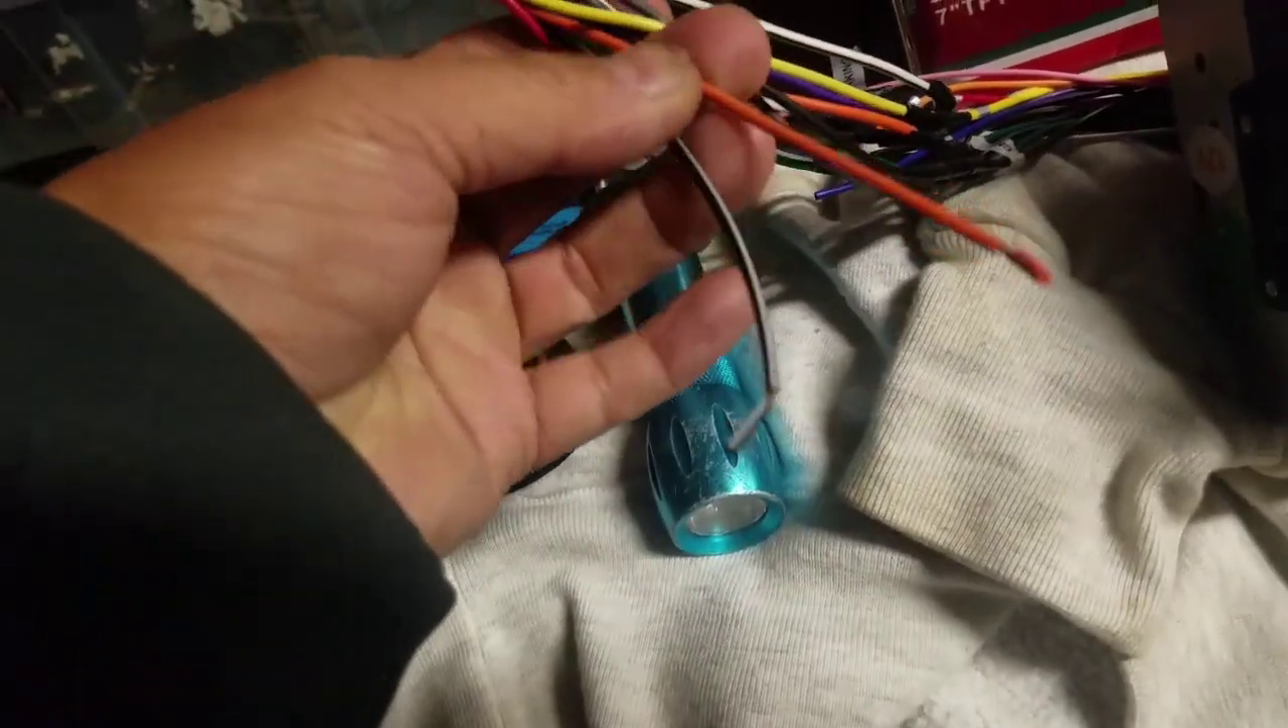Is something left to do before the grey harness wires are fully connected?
Yes.